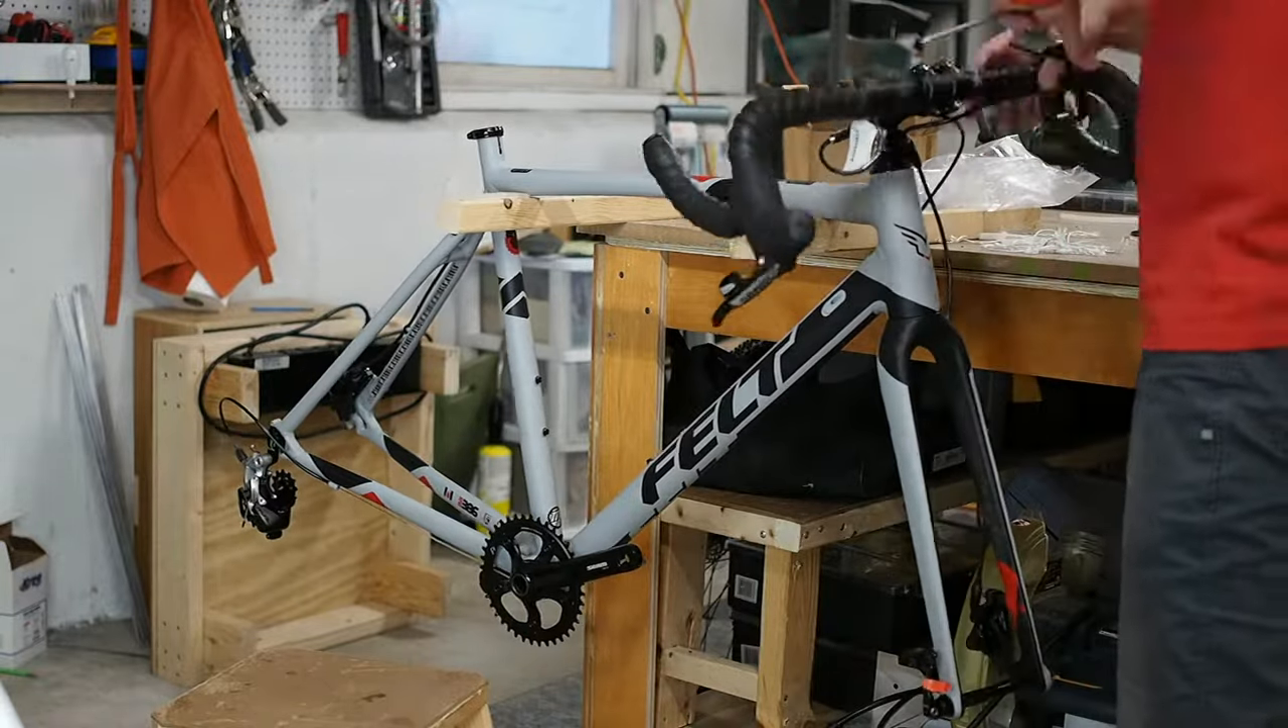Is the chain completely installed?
No.